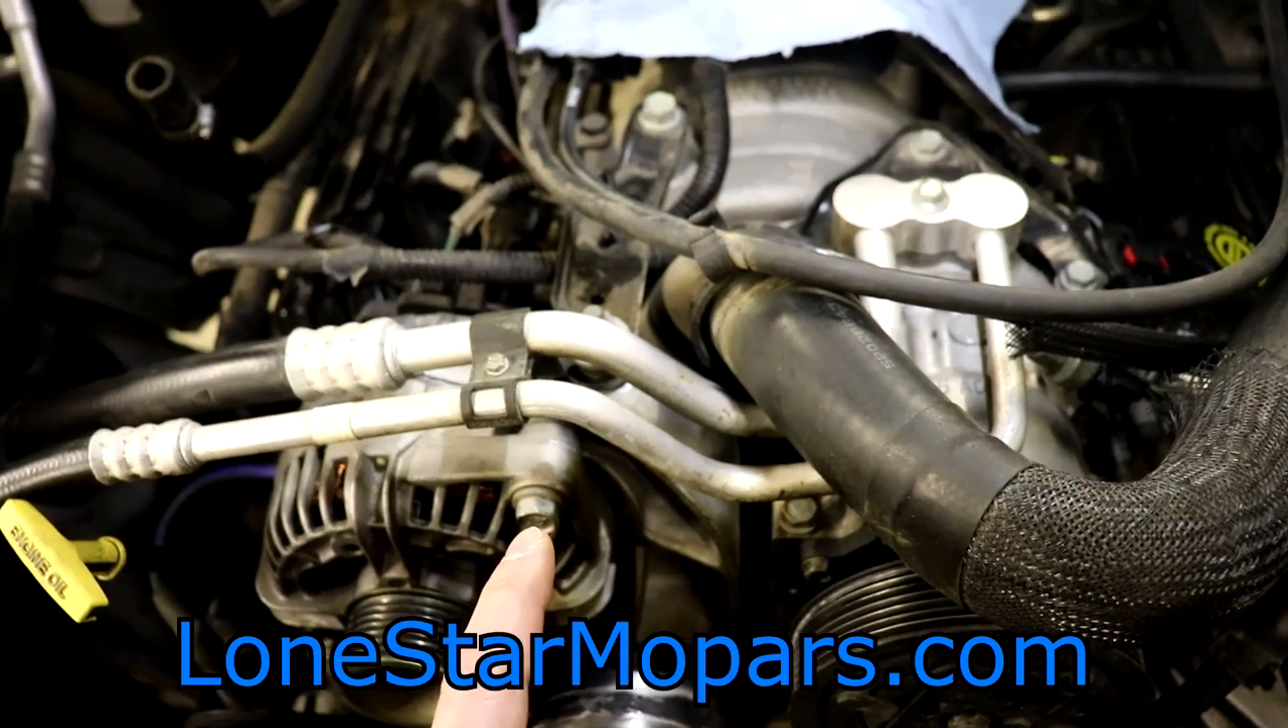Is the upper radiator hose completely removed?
No.